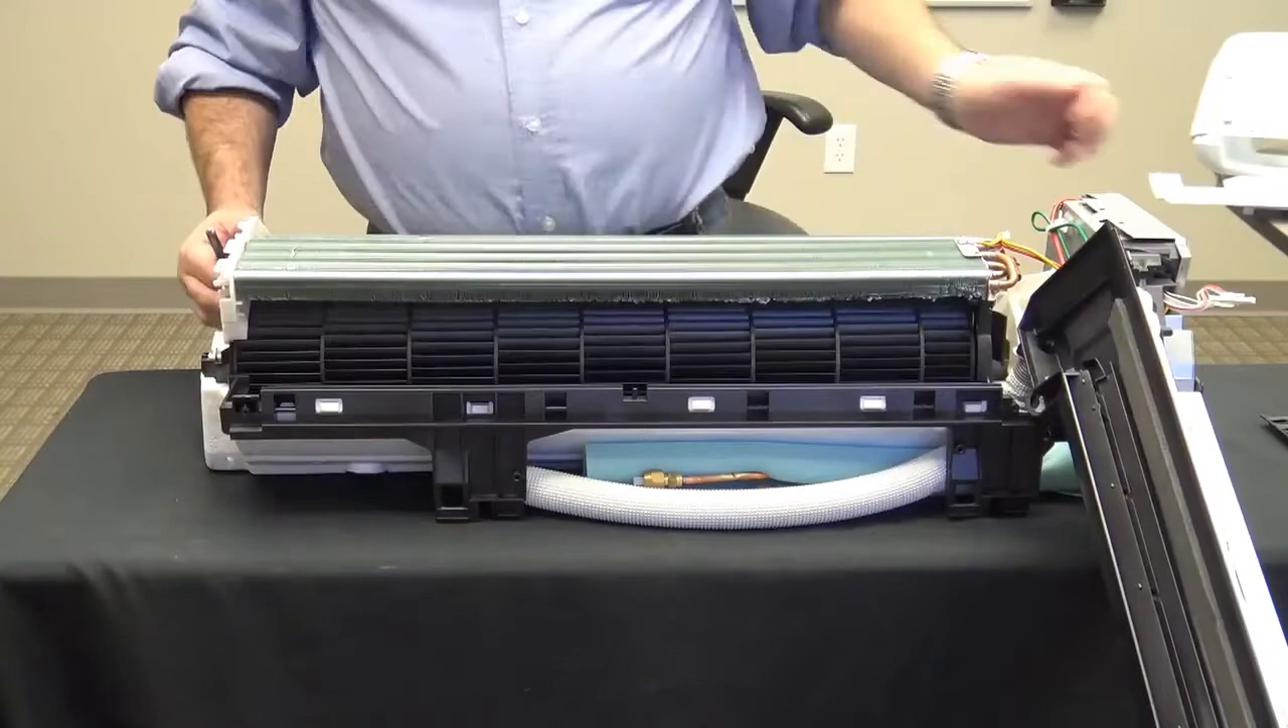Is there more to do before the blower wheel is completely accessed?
No.